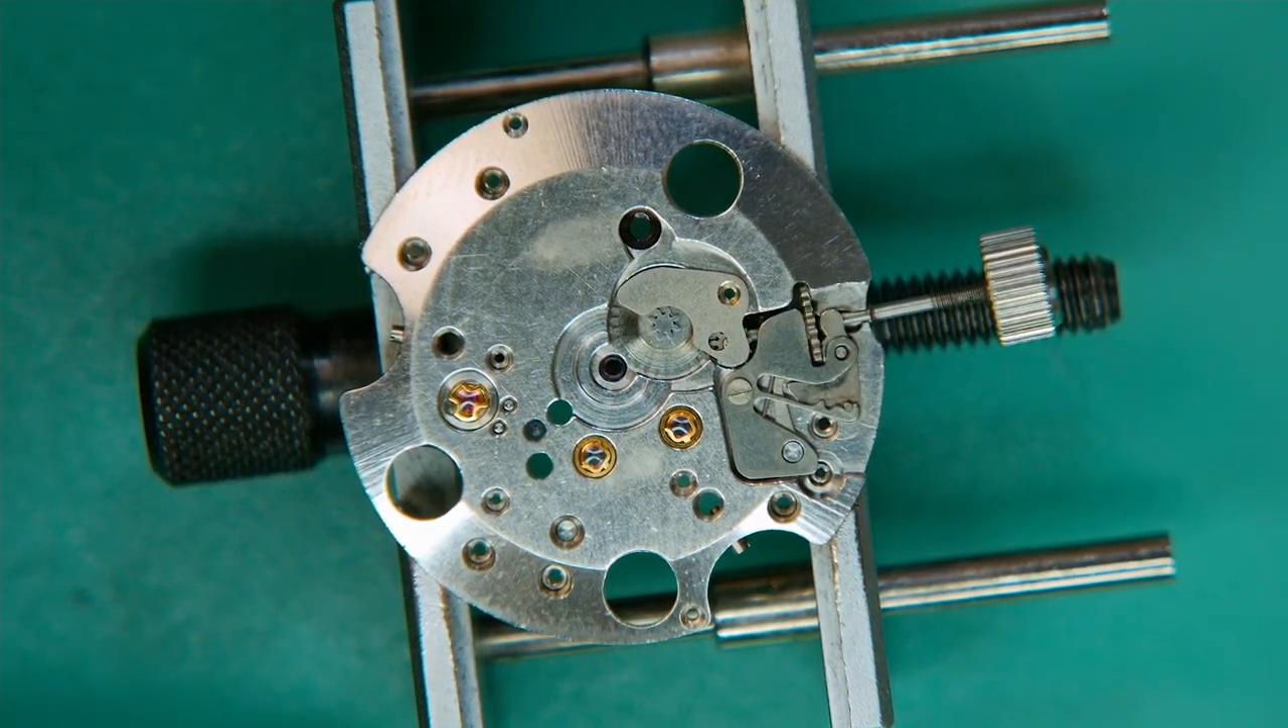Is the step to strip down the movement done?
No.